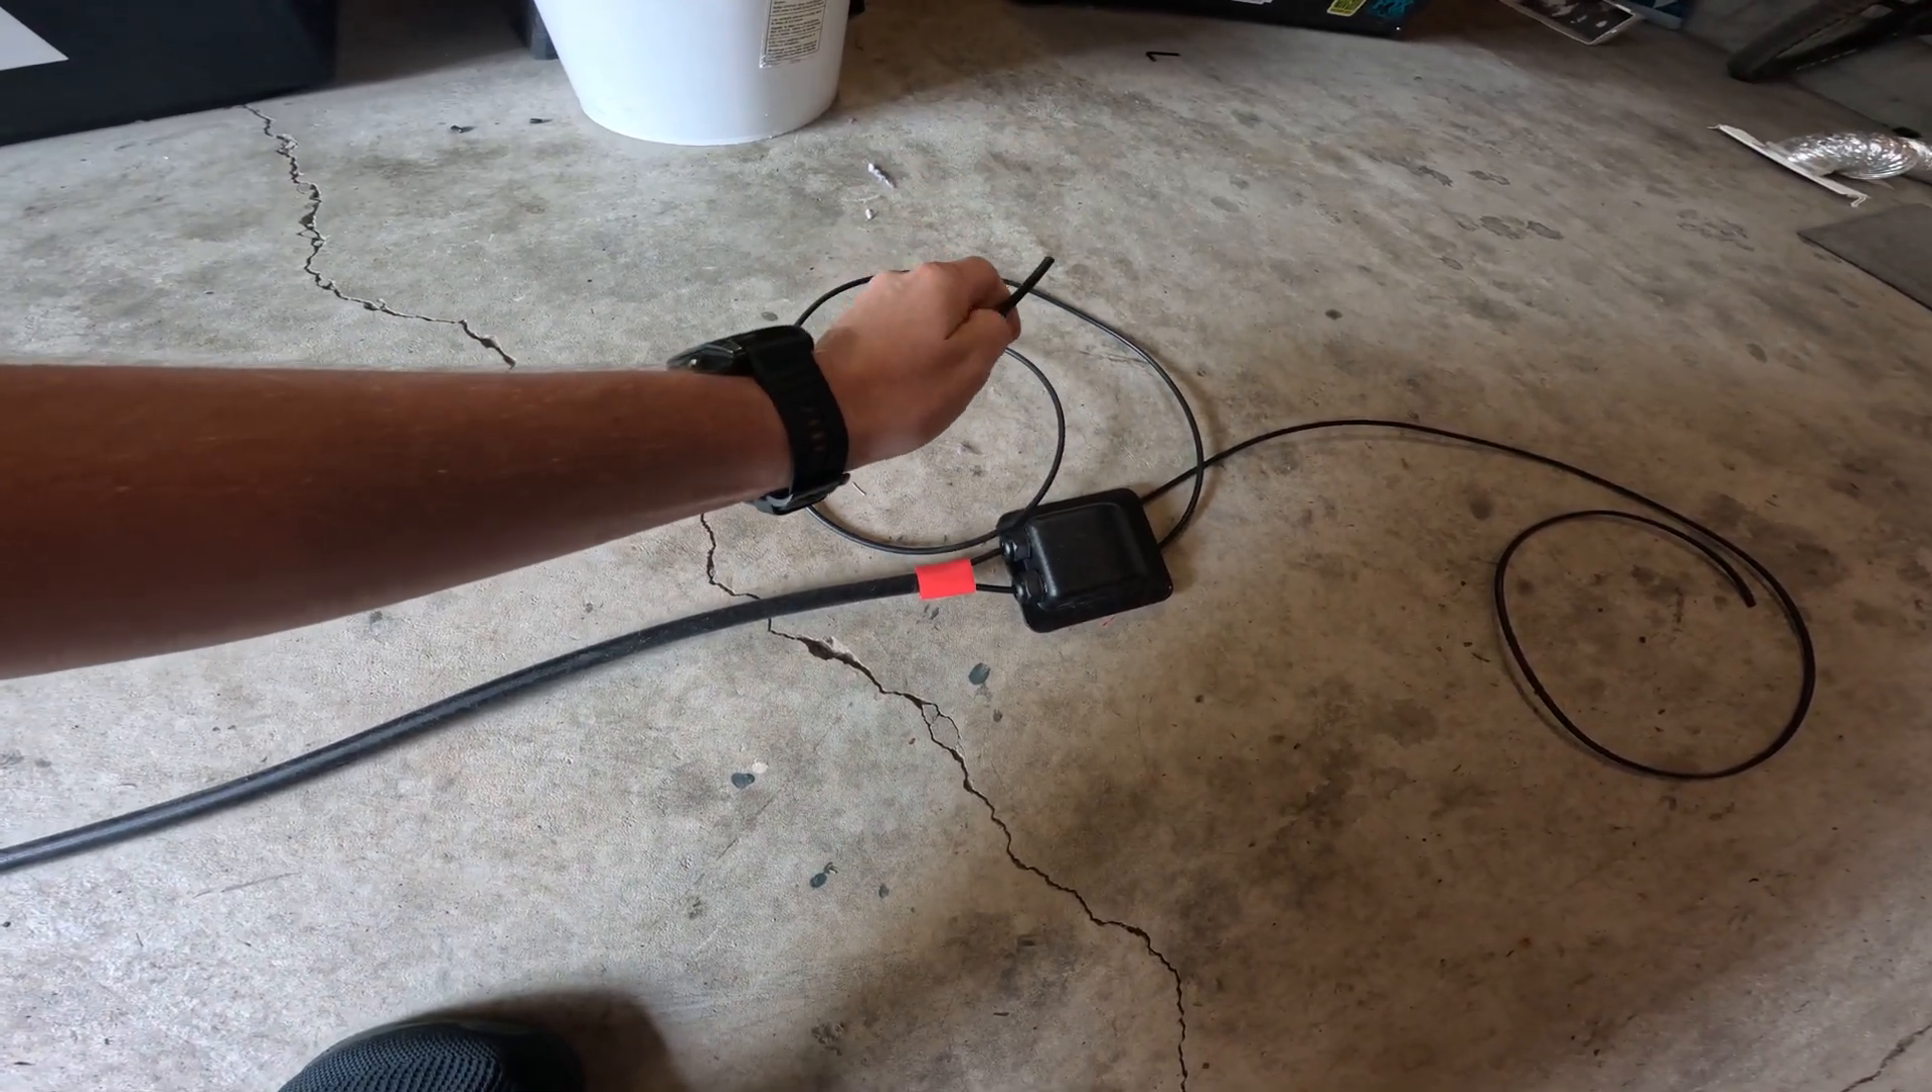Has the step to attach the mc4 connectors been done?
No.